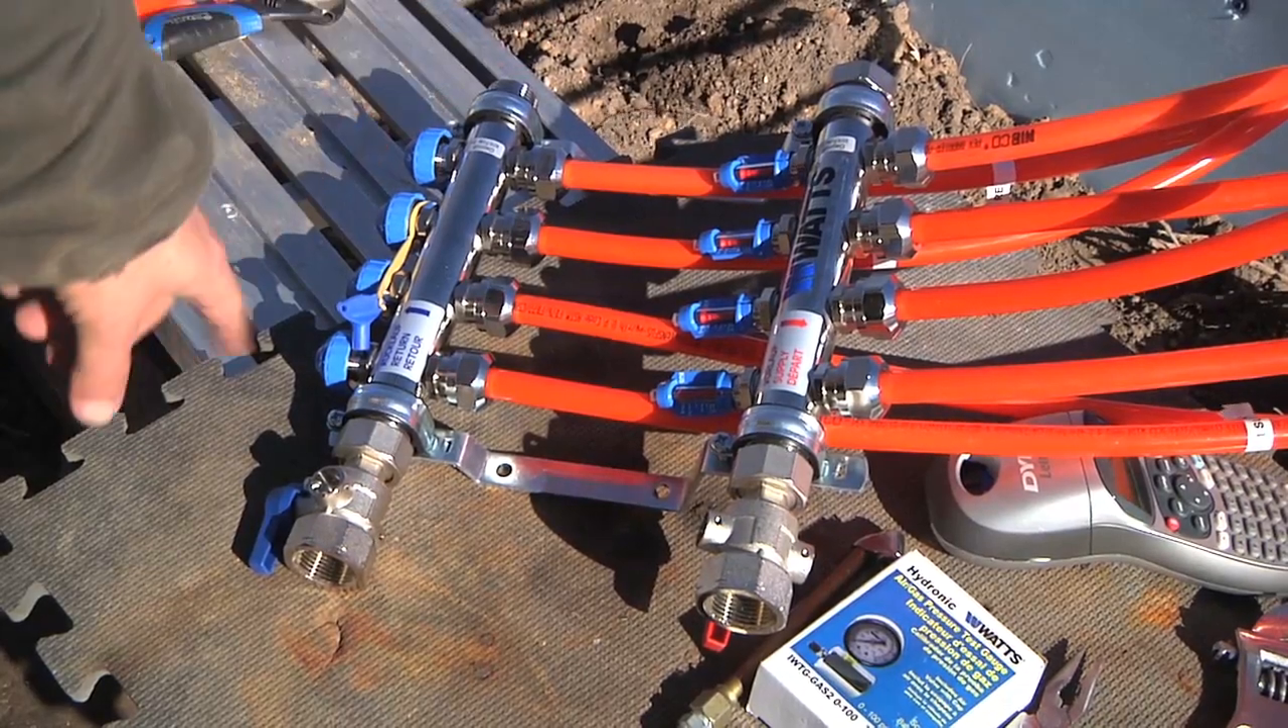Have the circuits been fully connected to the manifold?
Yes.